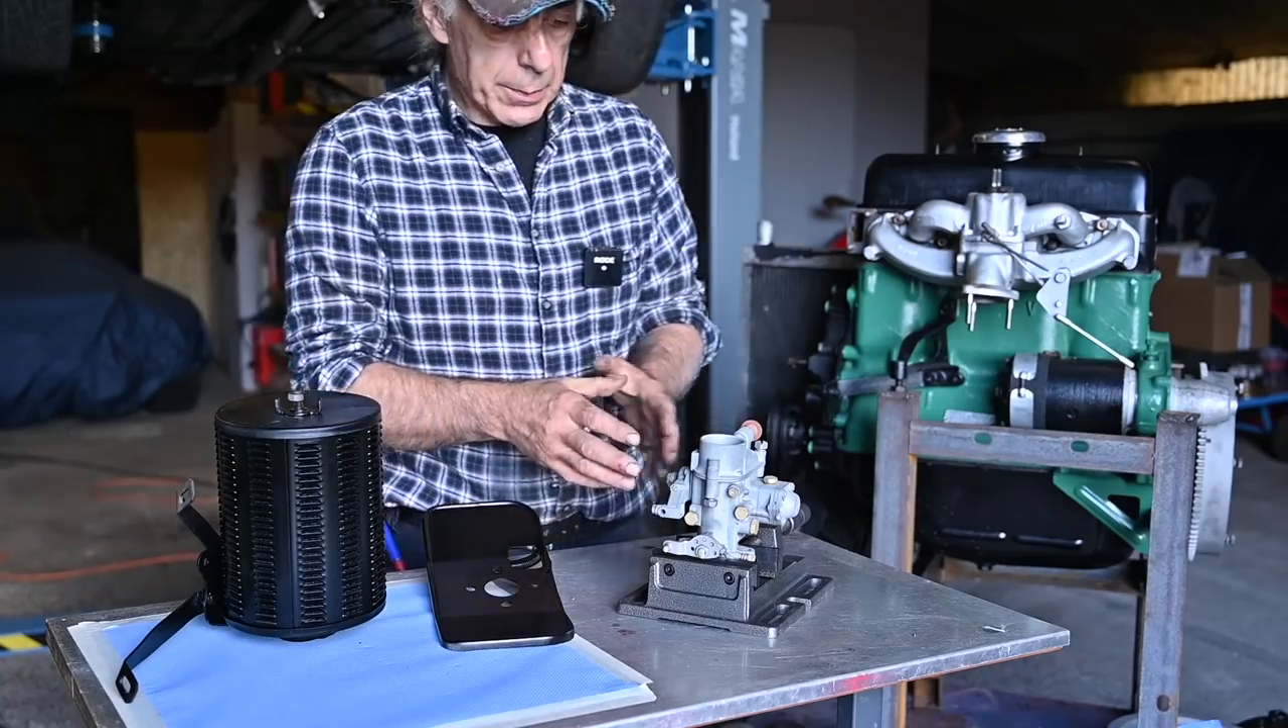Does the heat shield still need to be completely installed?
Yes.